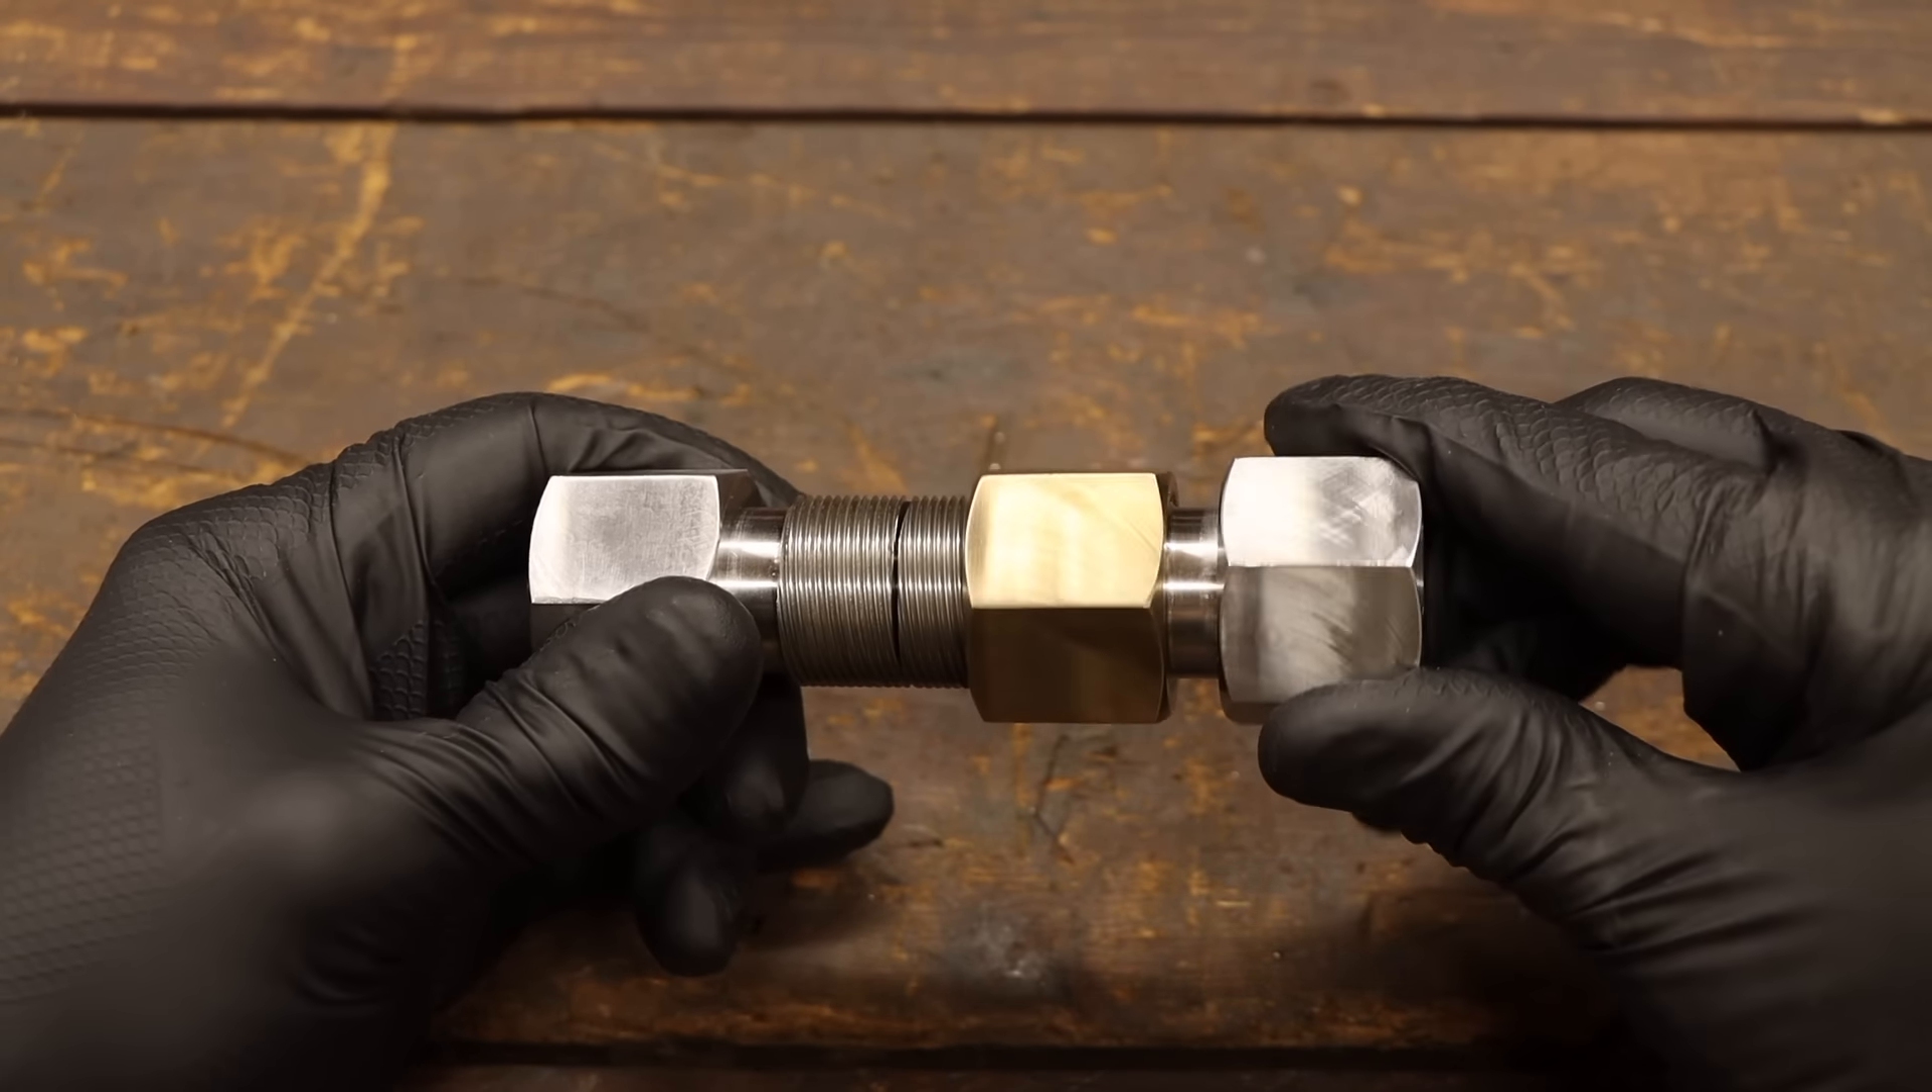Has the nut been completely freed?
No.